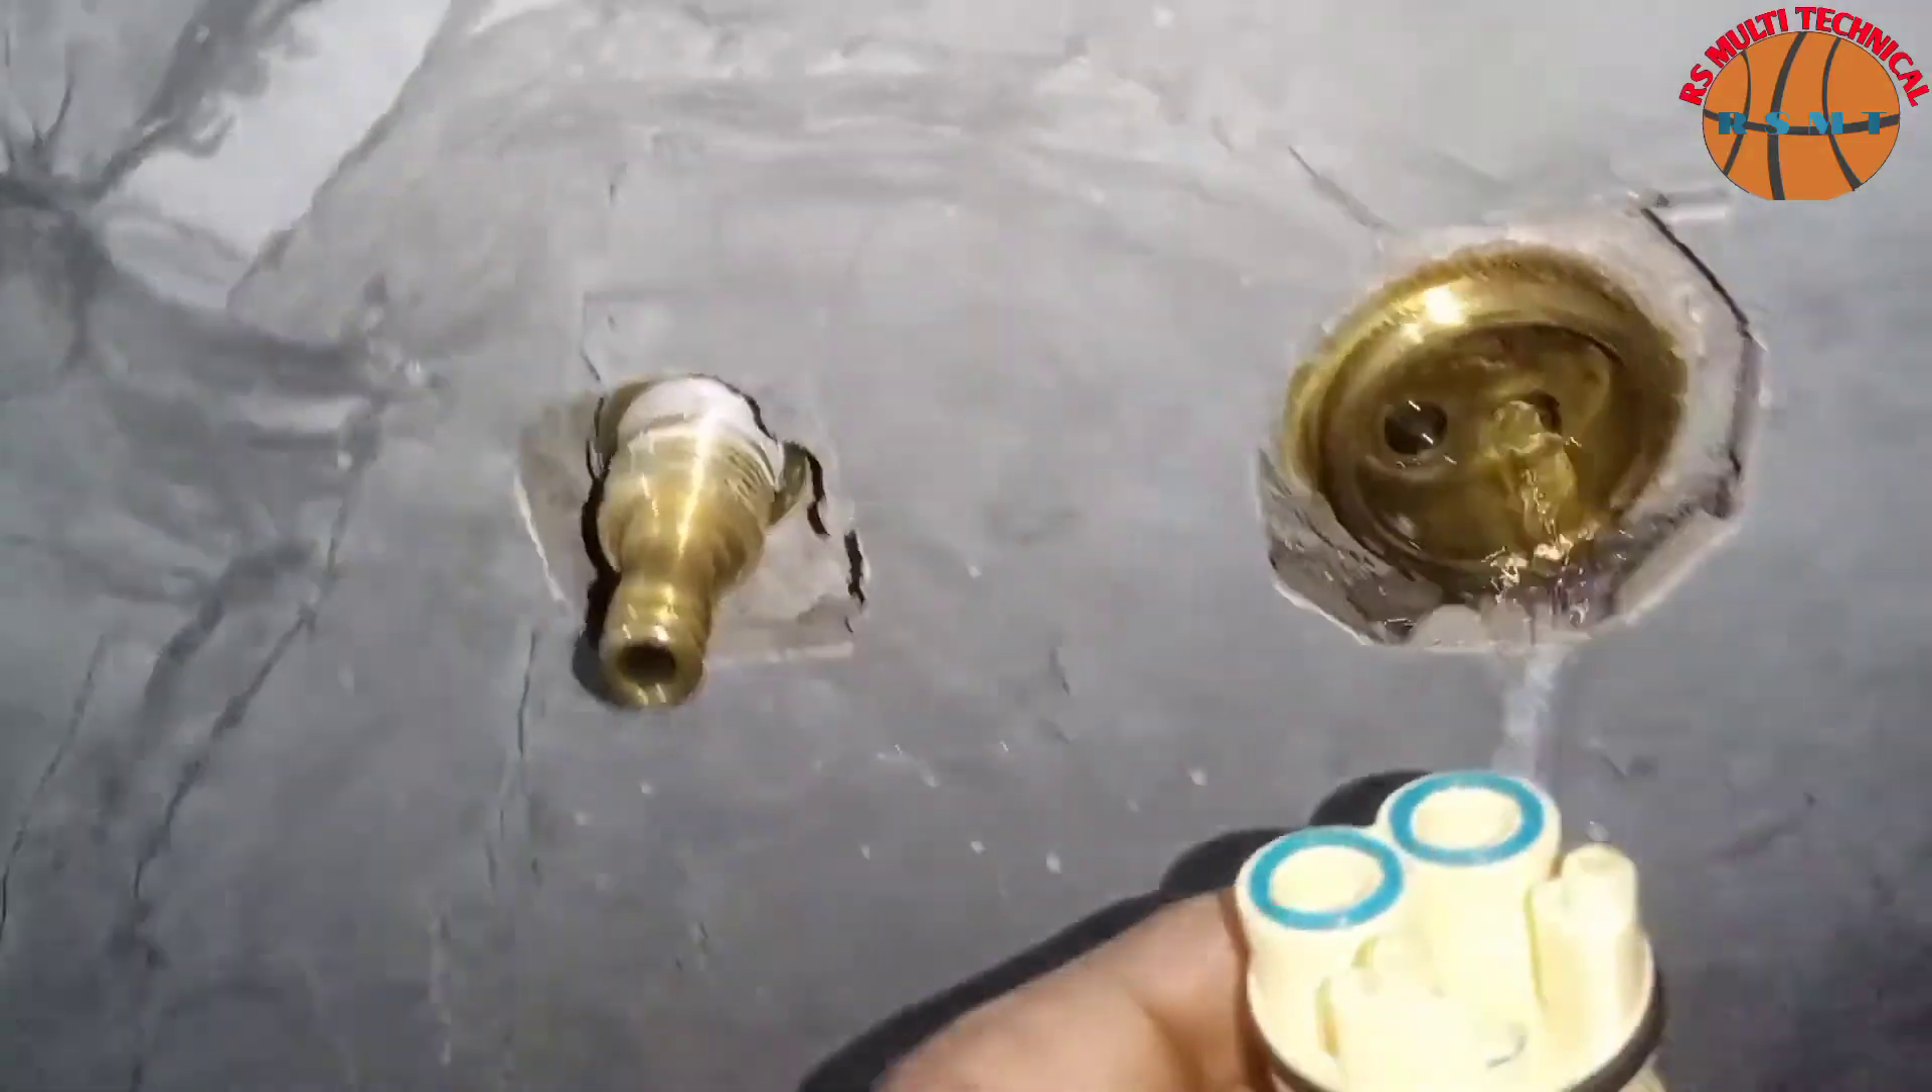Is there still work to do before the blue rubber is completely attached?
No.